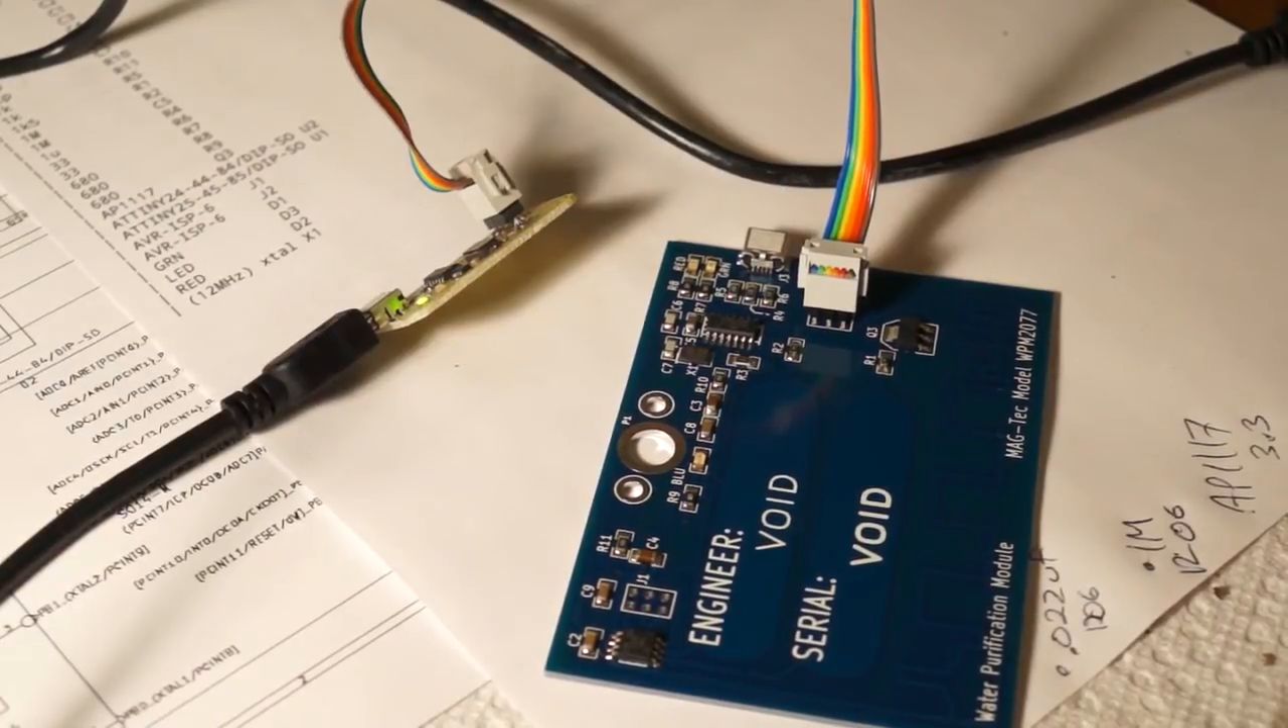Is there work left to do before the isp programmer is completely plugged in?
No.